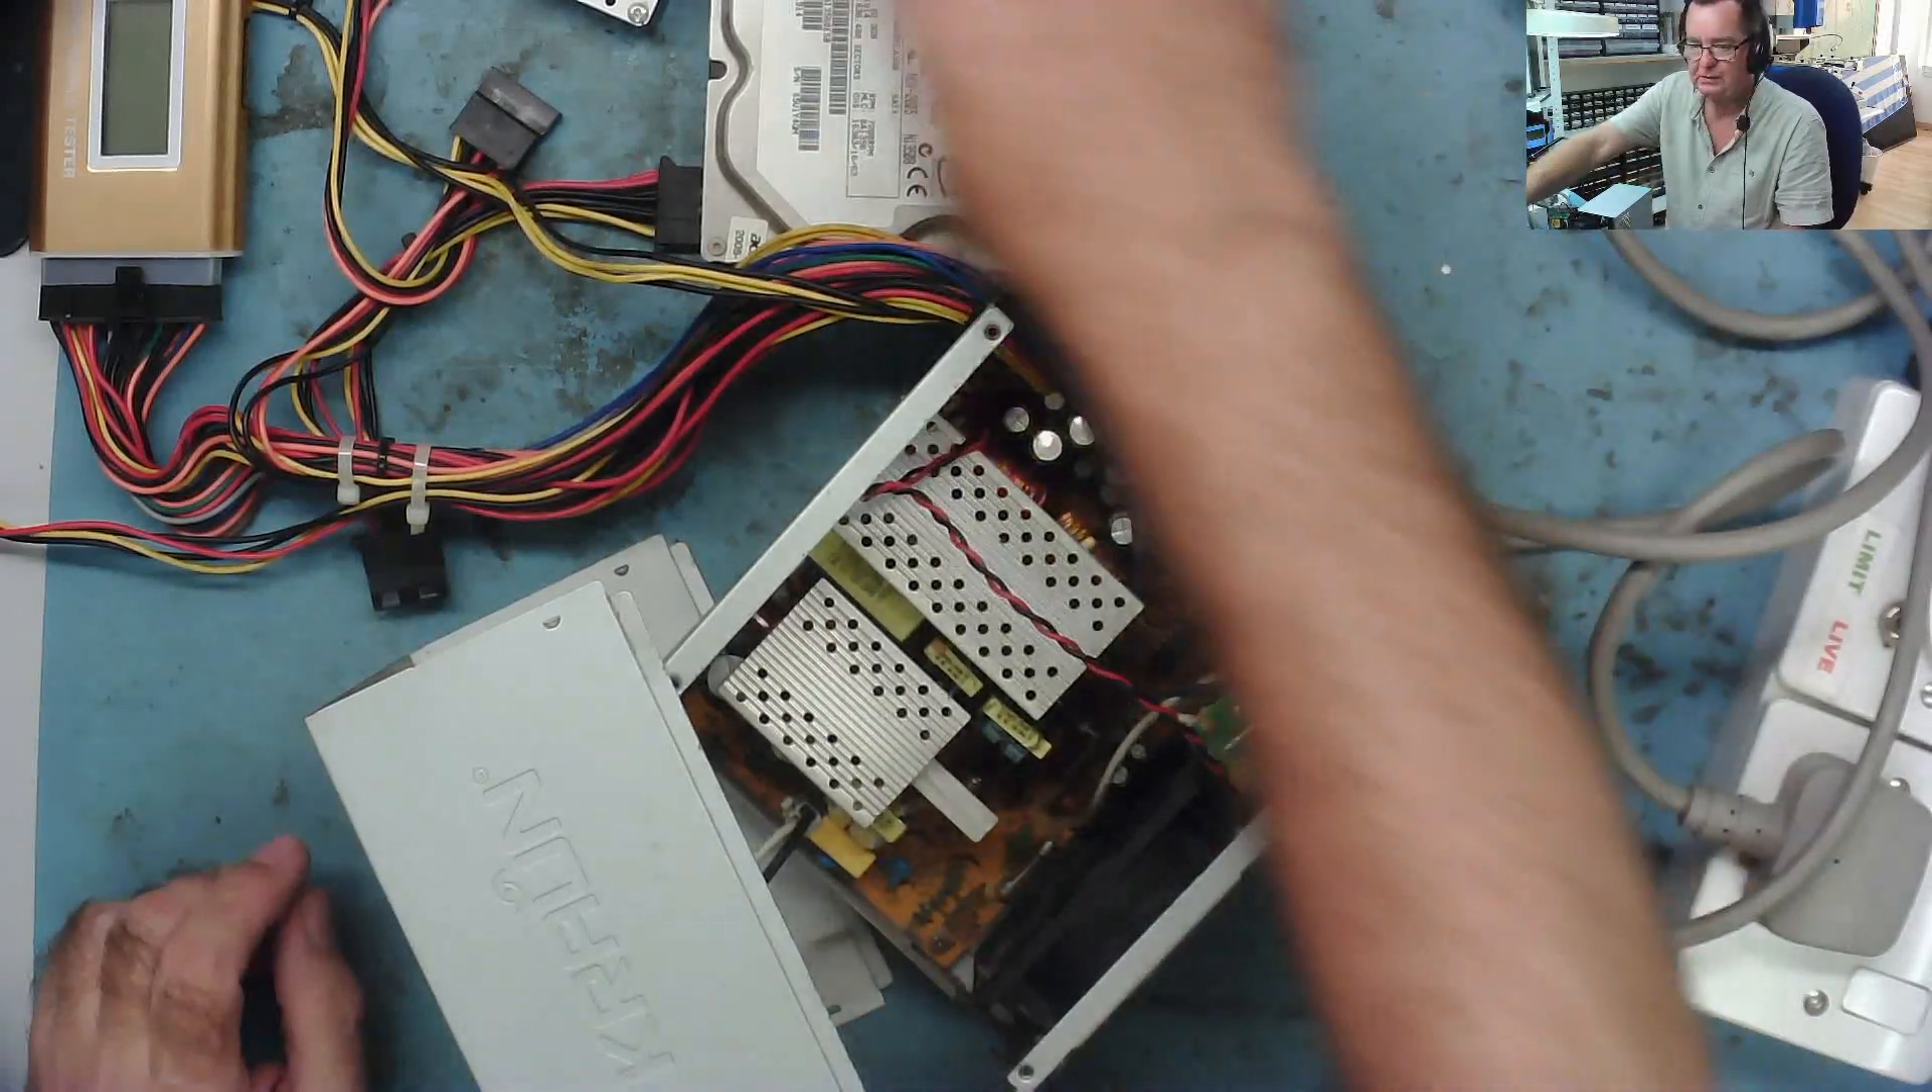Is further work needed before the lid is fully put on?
Yes.